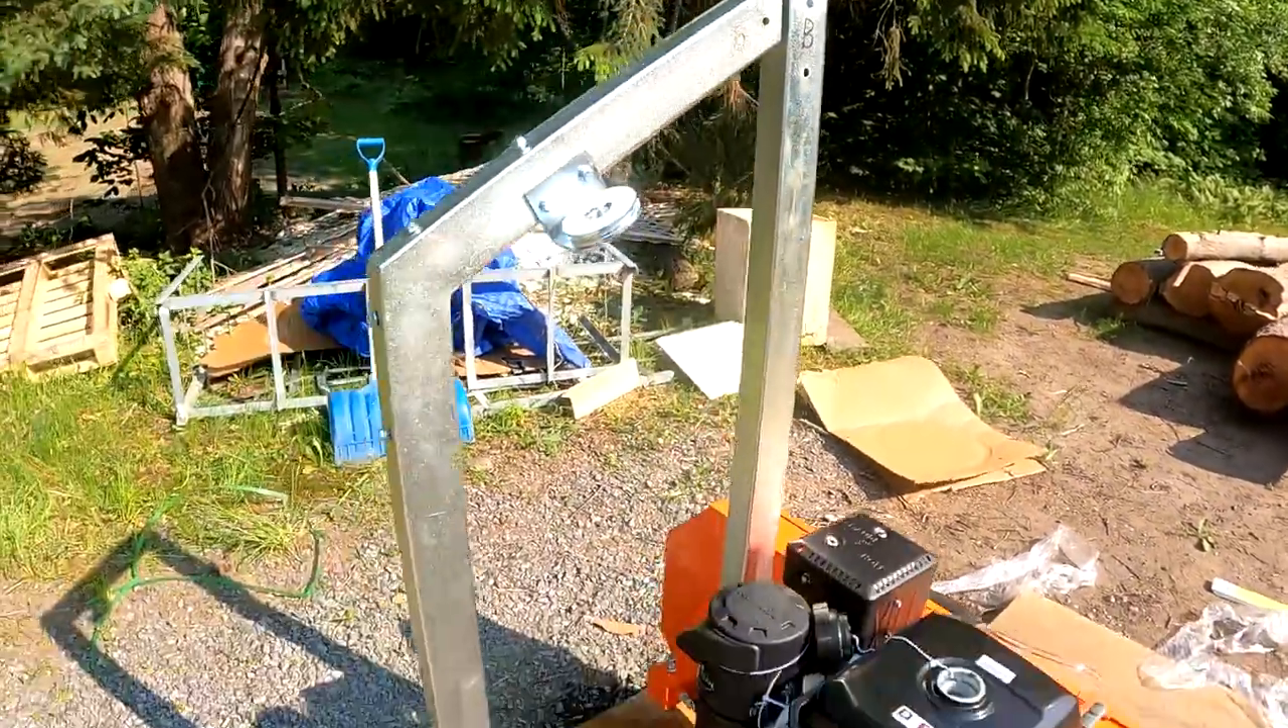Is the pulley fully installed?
Yes.